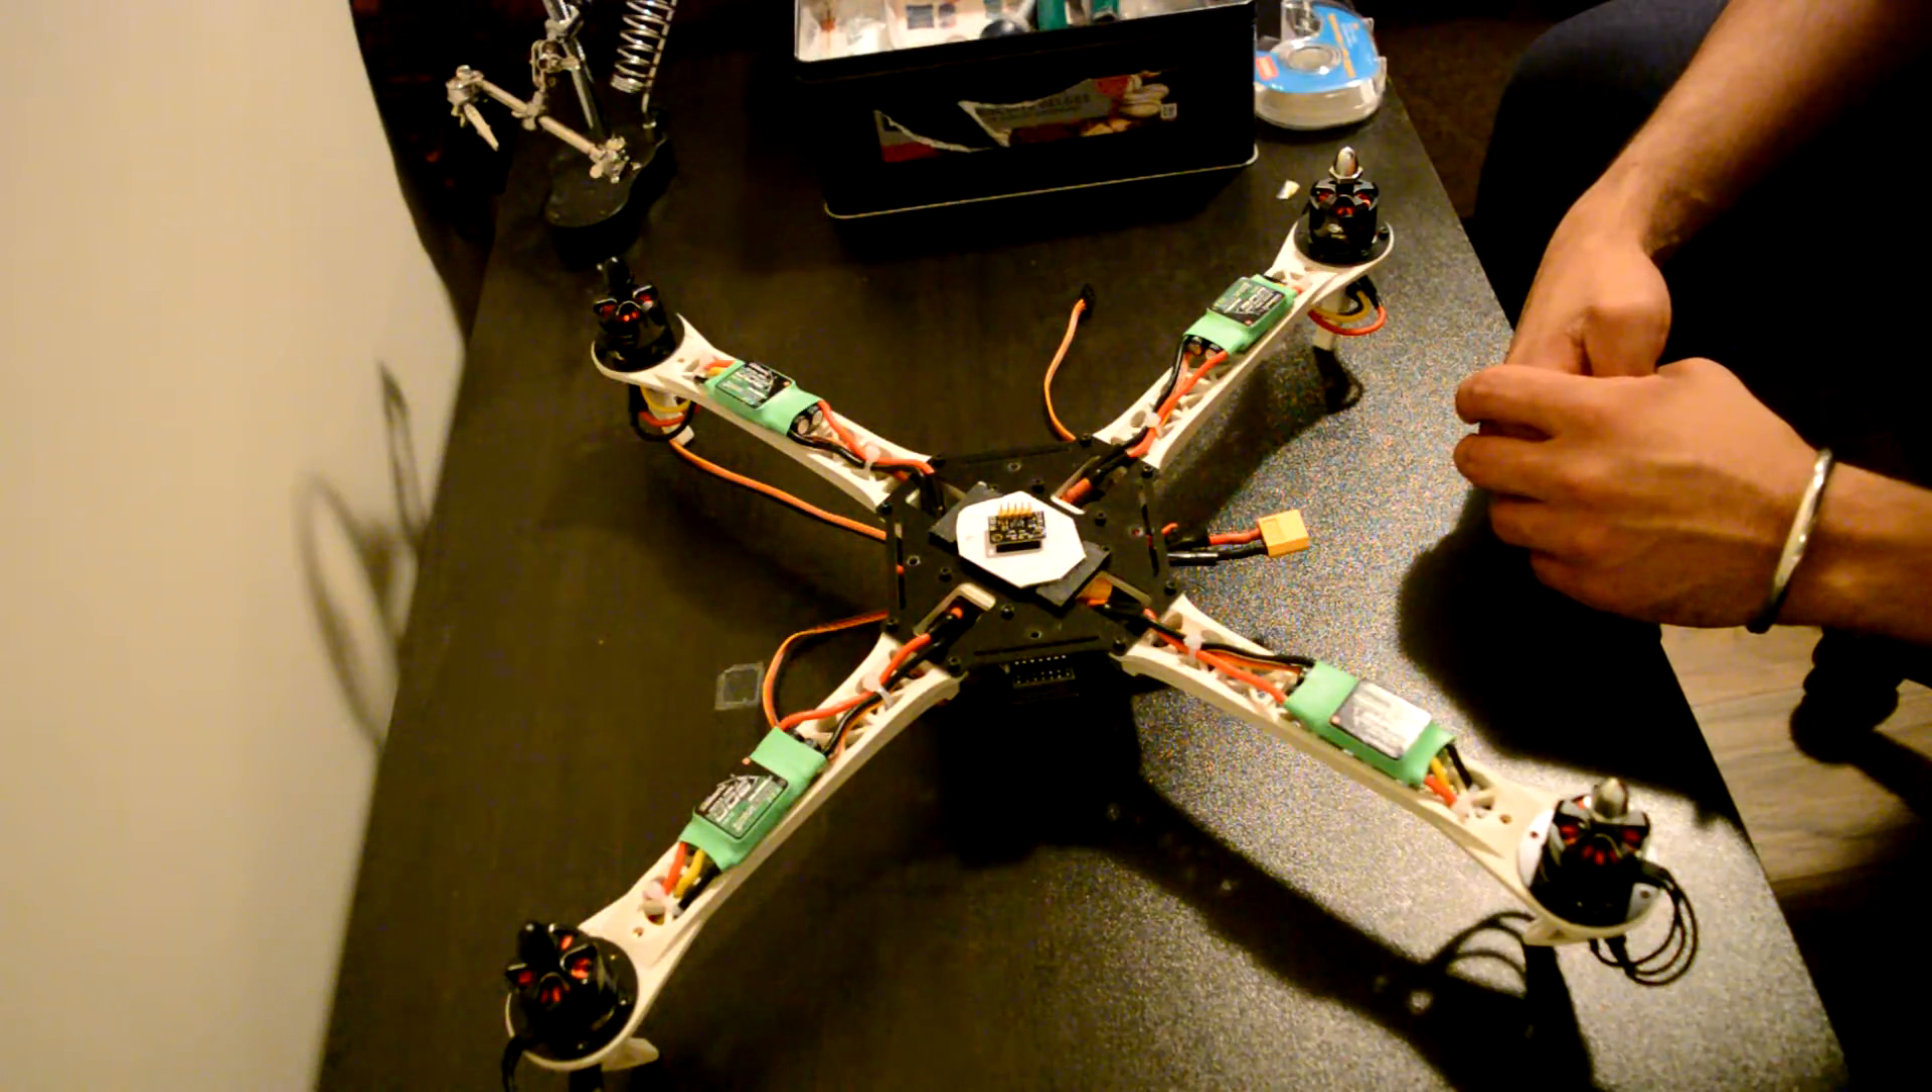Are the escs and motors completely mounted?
Yes.